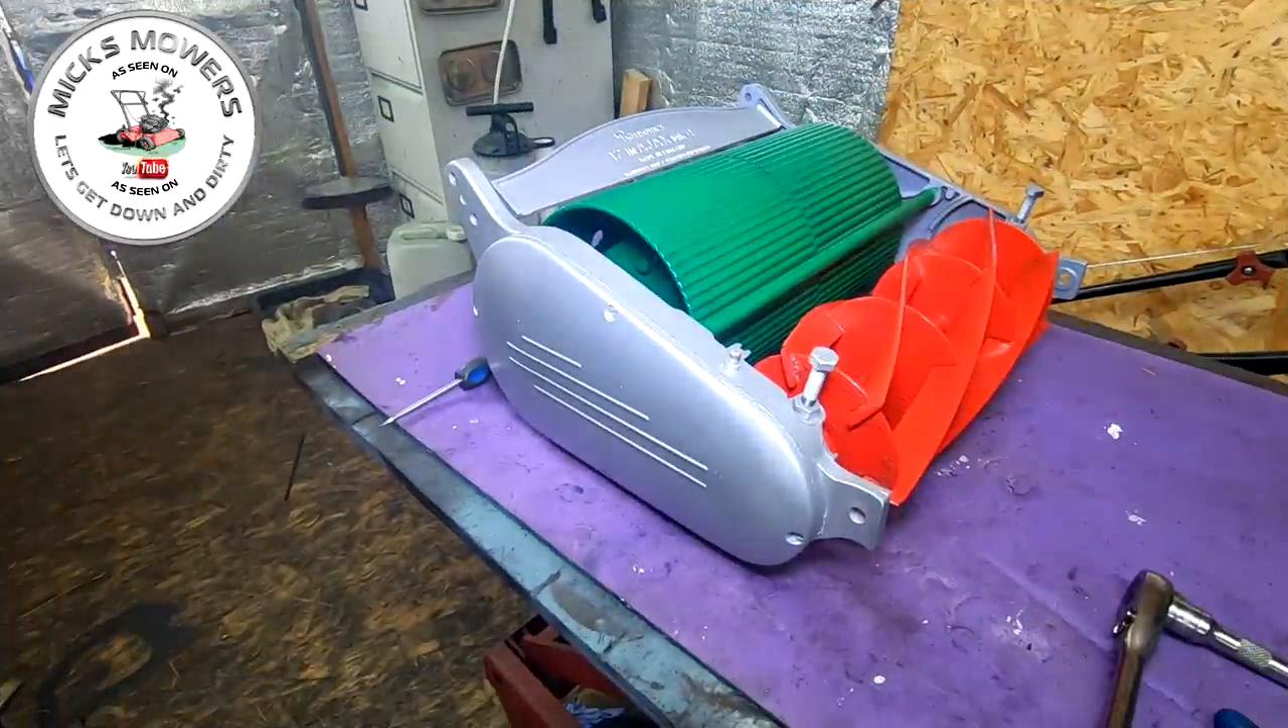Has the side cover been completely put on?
Yes.